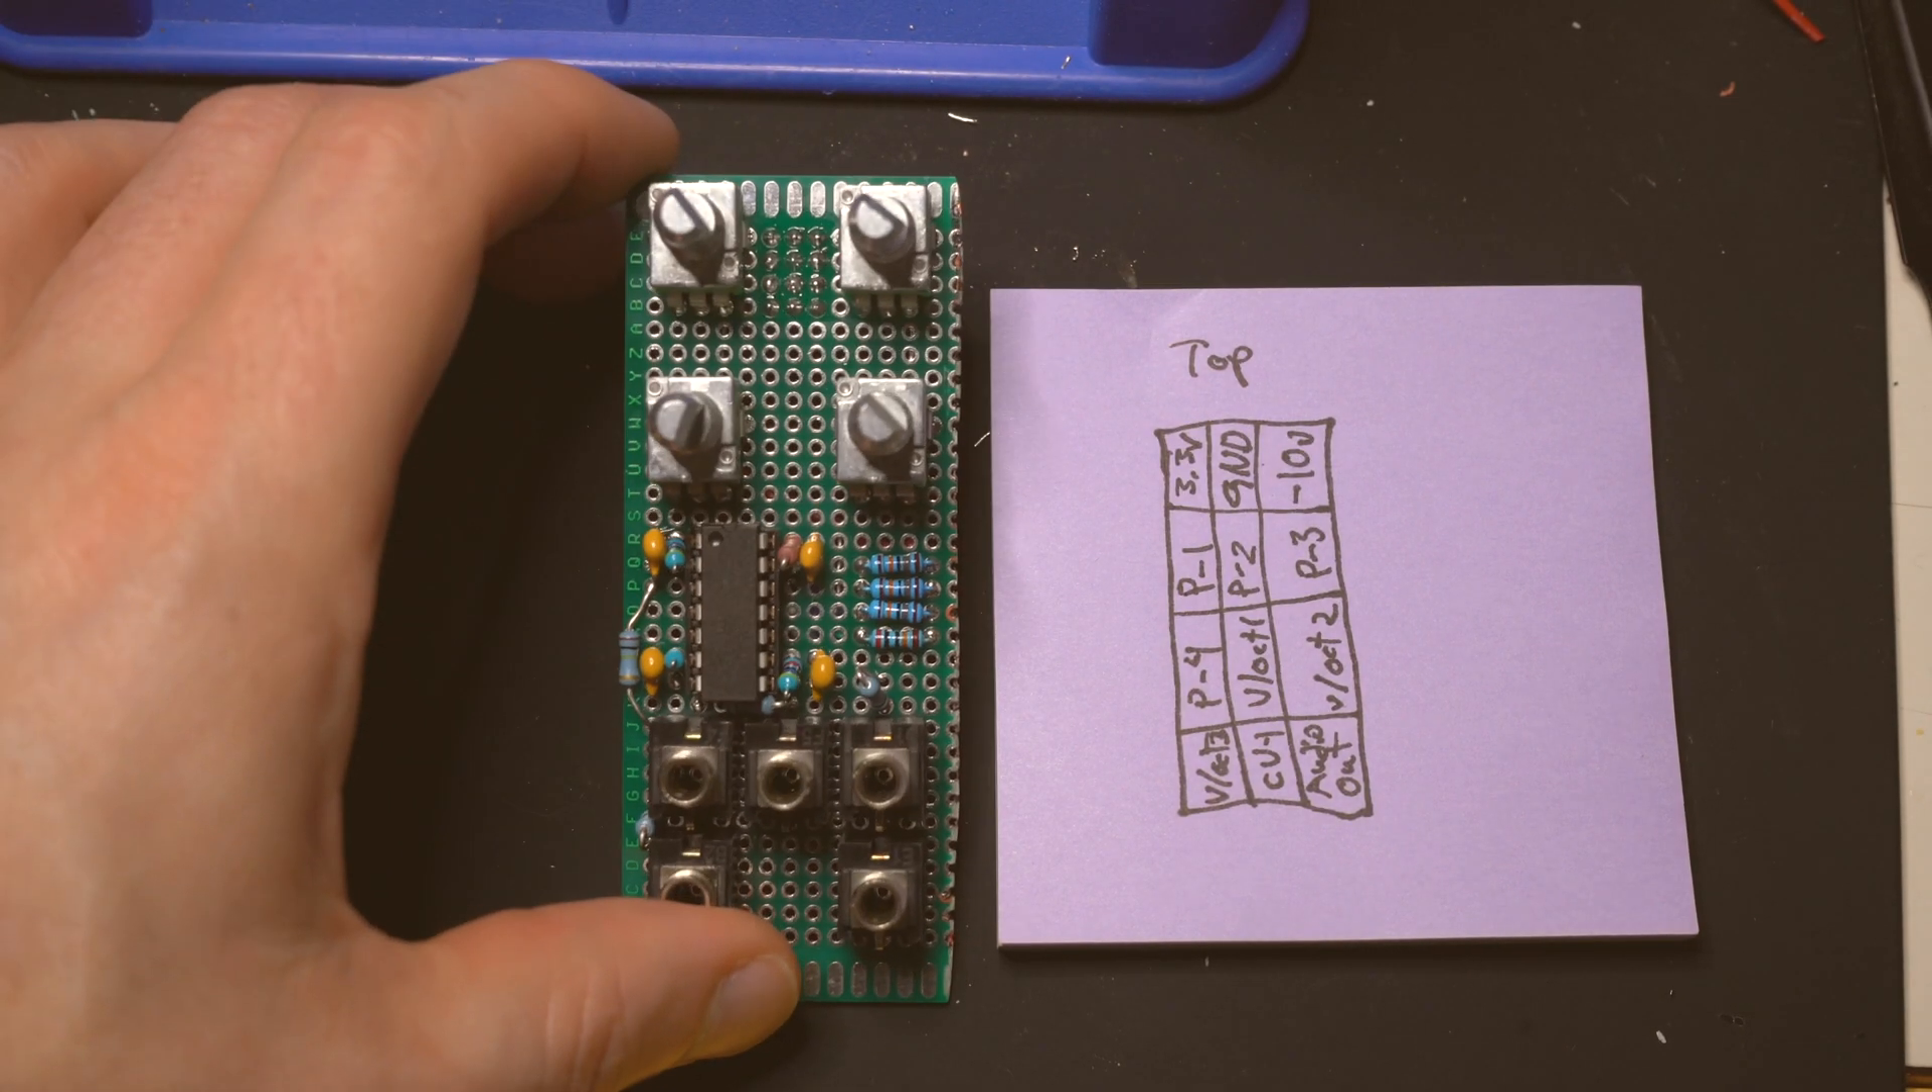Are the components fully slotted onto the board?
Yes.